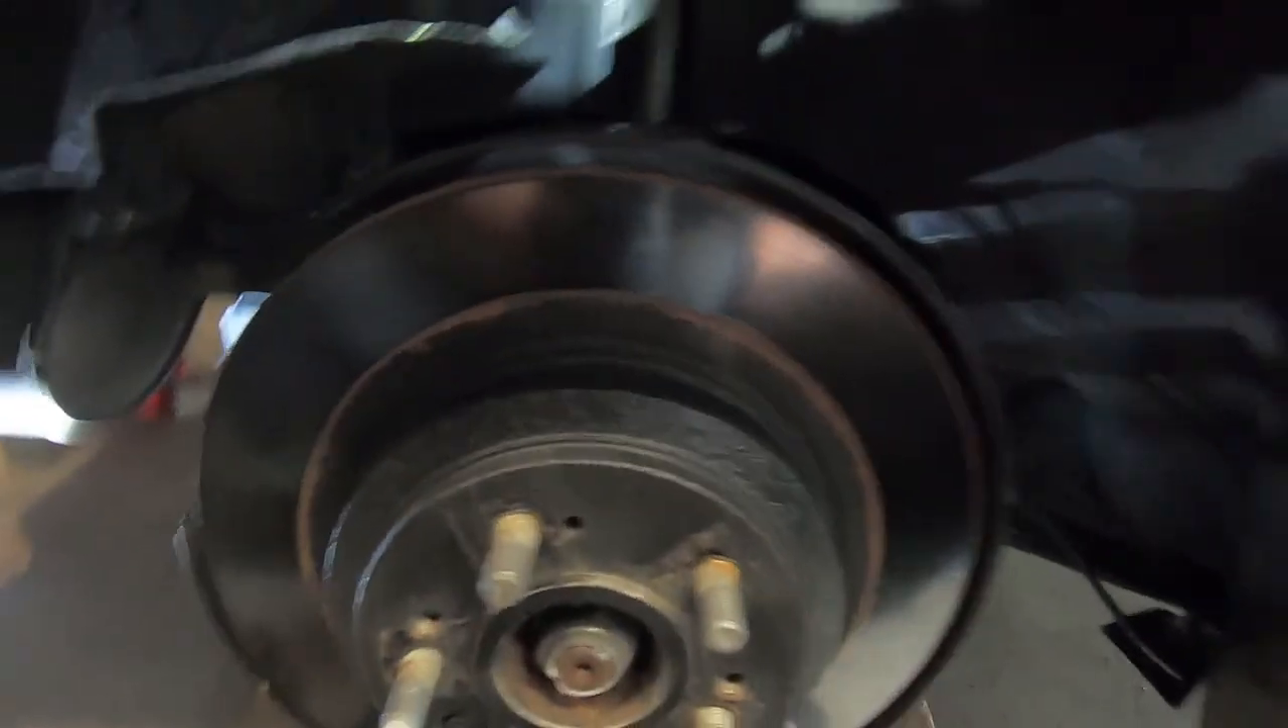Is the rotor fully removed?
No.